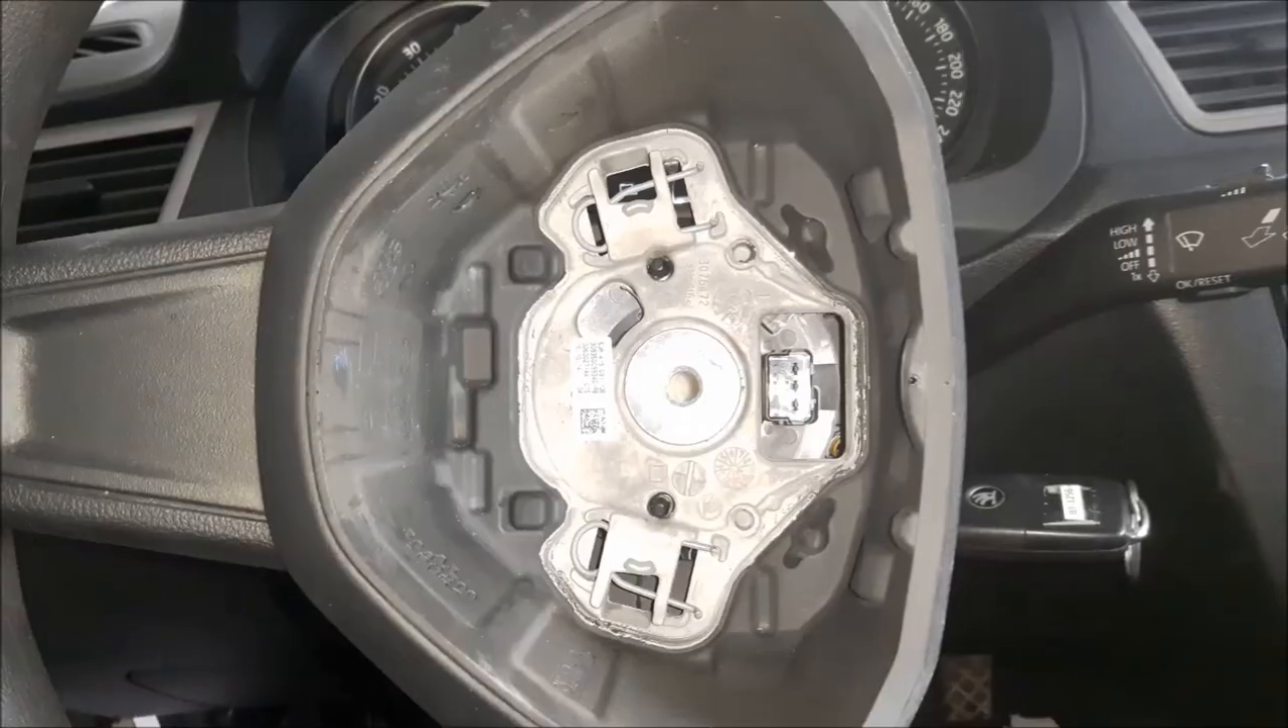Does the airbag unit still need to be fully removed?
No.